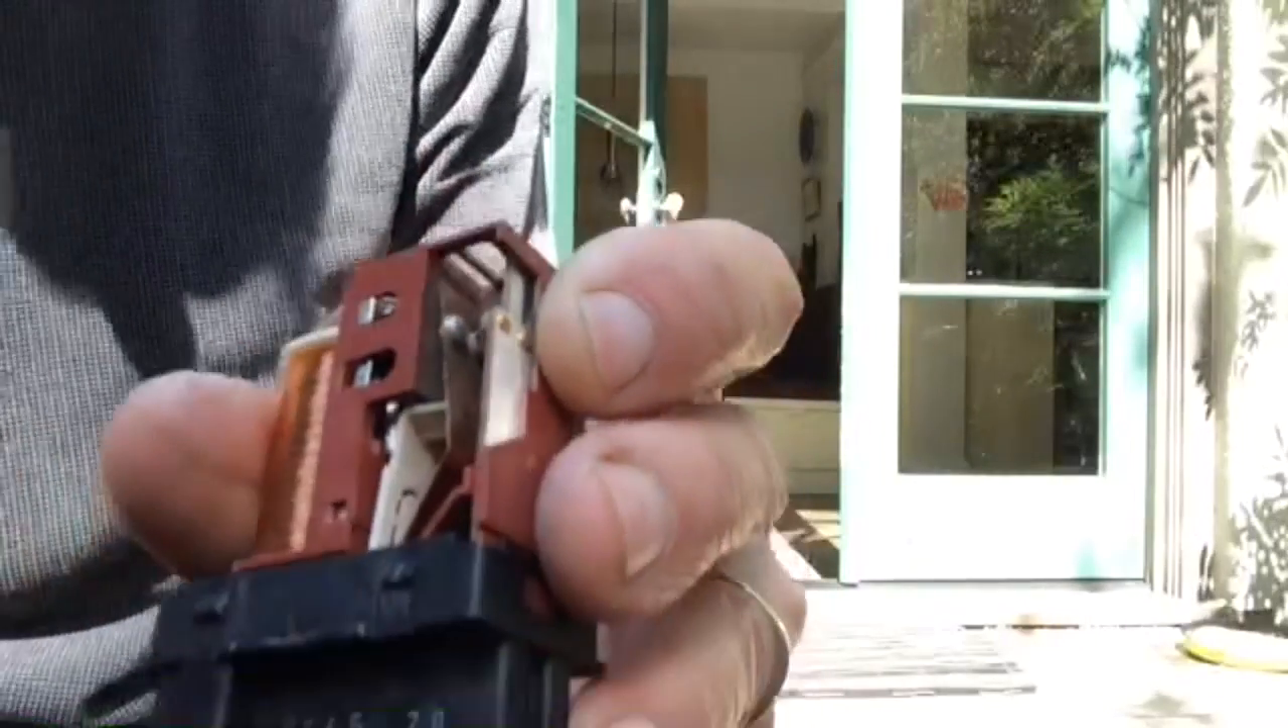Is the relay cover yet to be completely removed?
No.